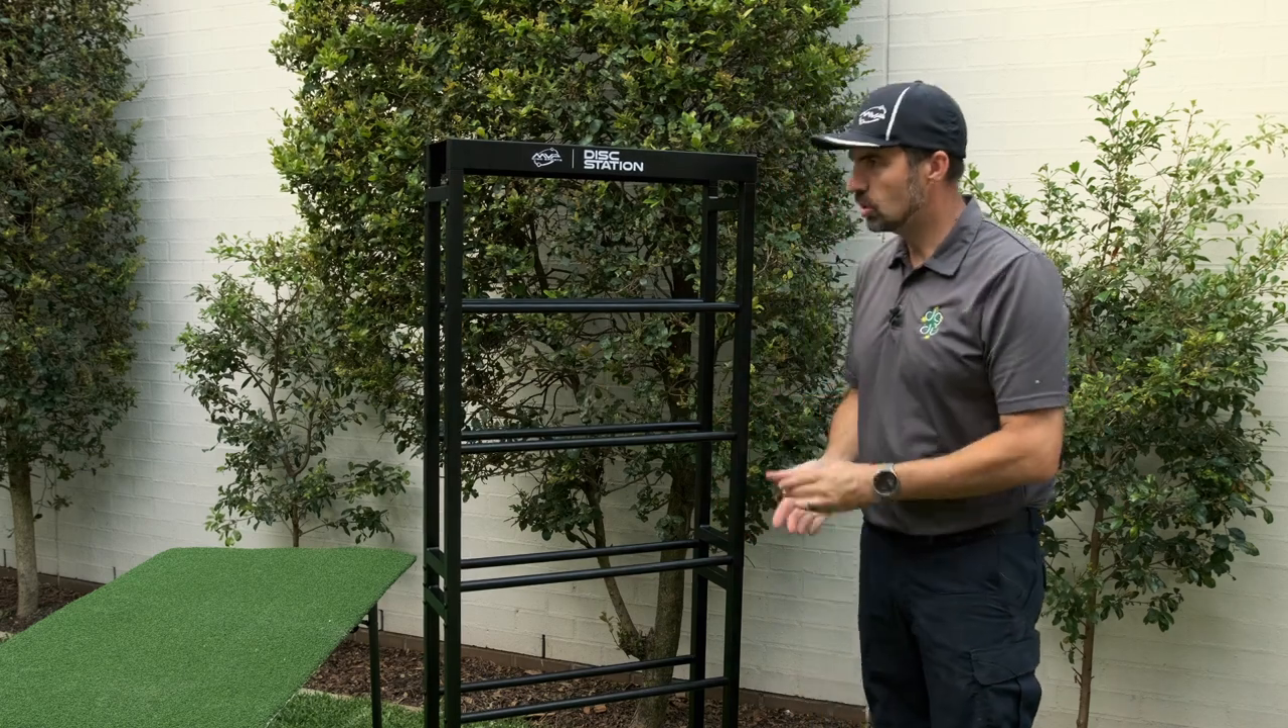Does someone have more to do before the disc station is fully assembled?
No.